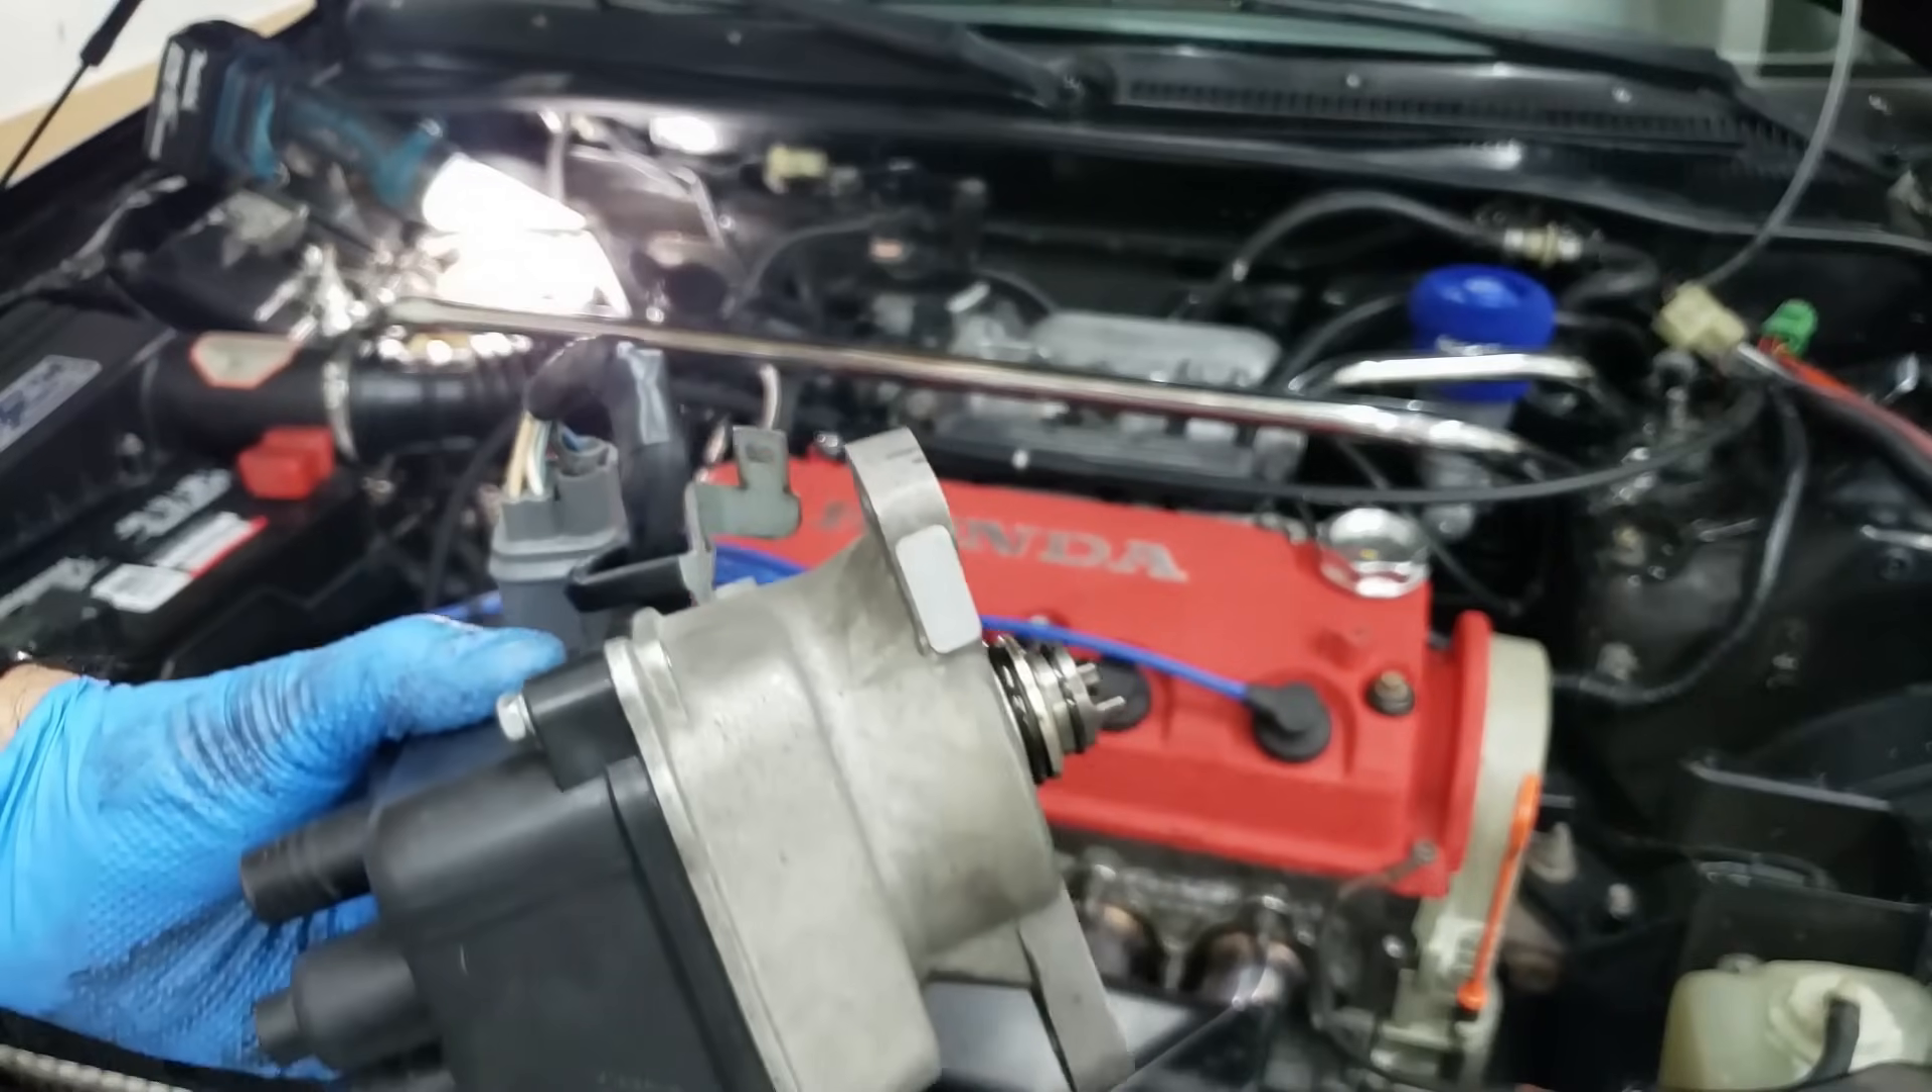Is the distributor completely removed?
Yes.